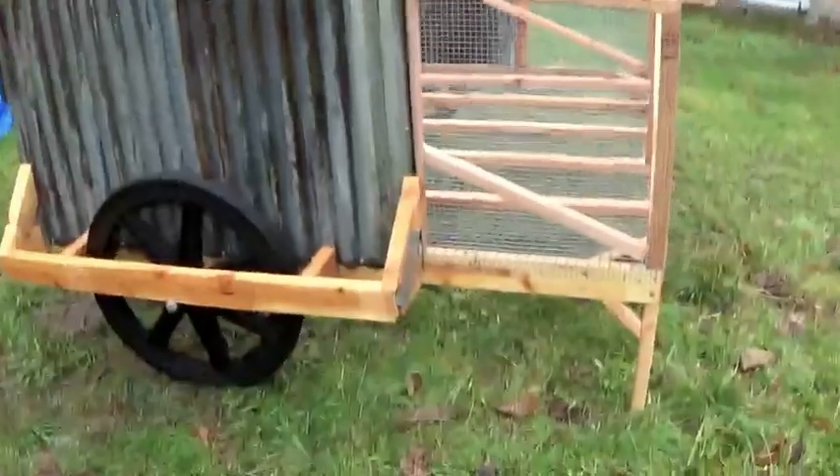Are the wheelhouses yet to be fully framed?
No.